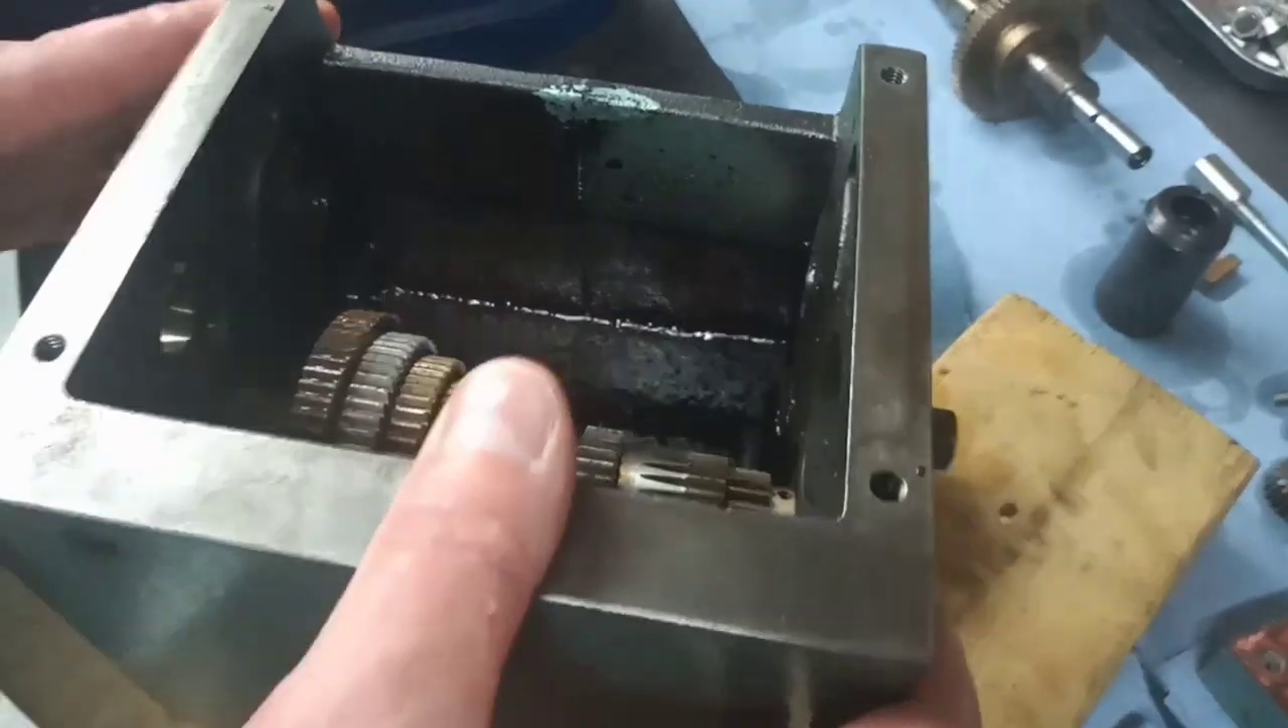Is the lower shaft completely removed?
No.